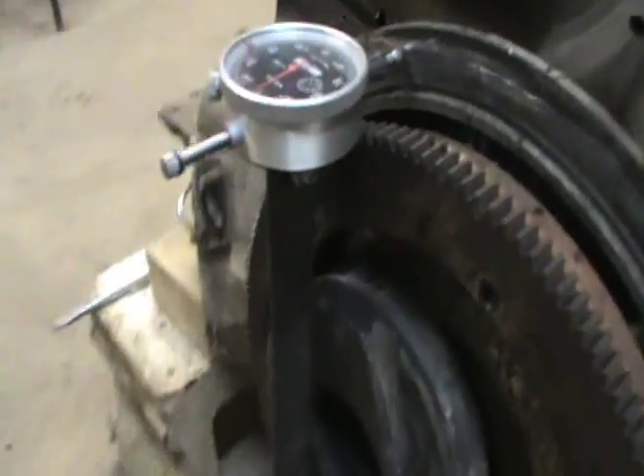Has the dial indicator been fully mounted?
Yes.